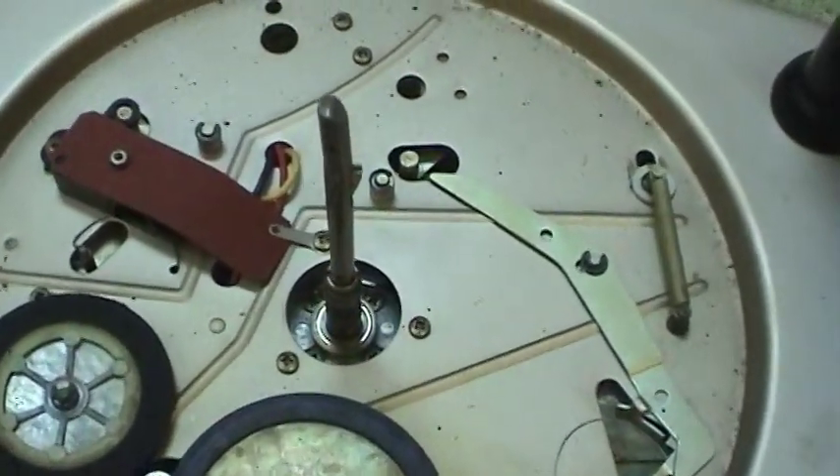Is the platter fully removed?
Yes.